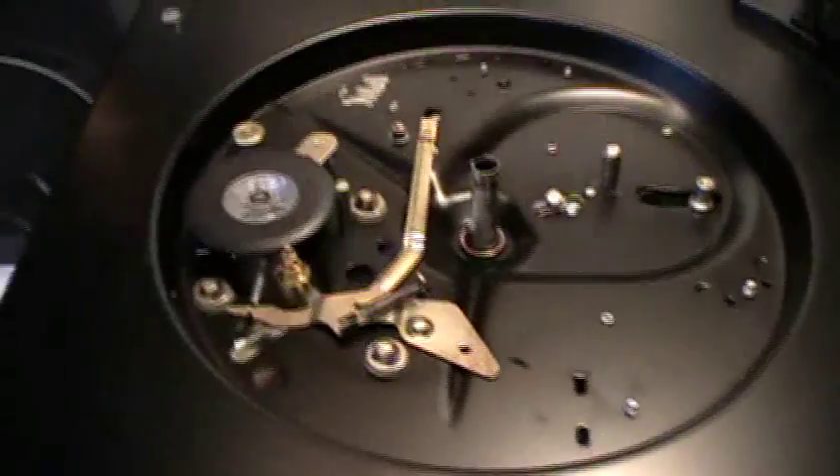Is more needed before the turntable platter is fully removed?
No.